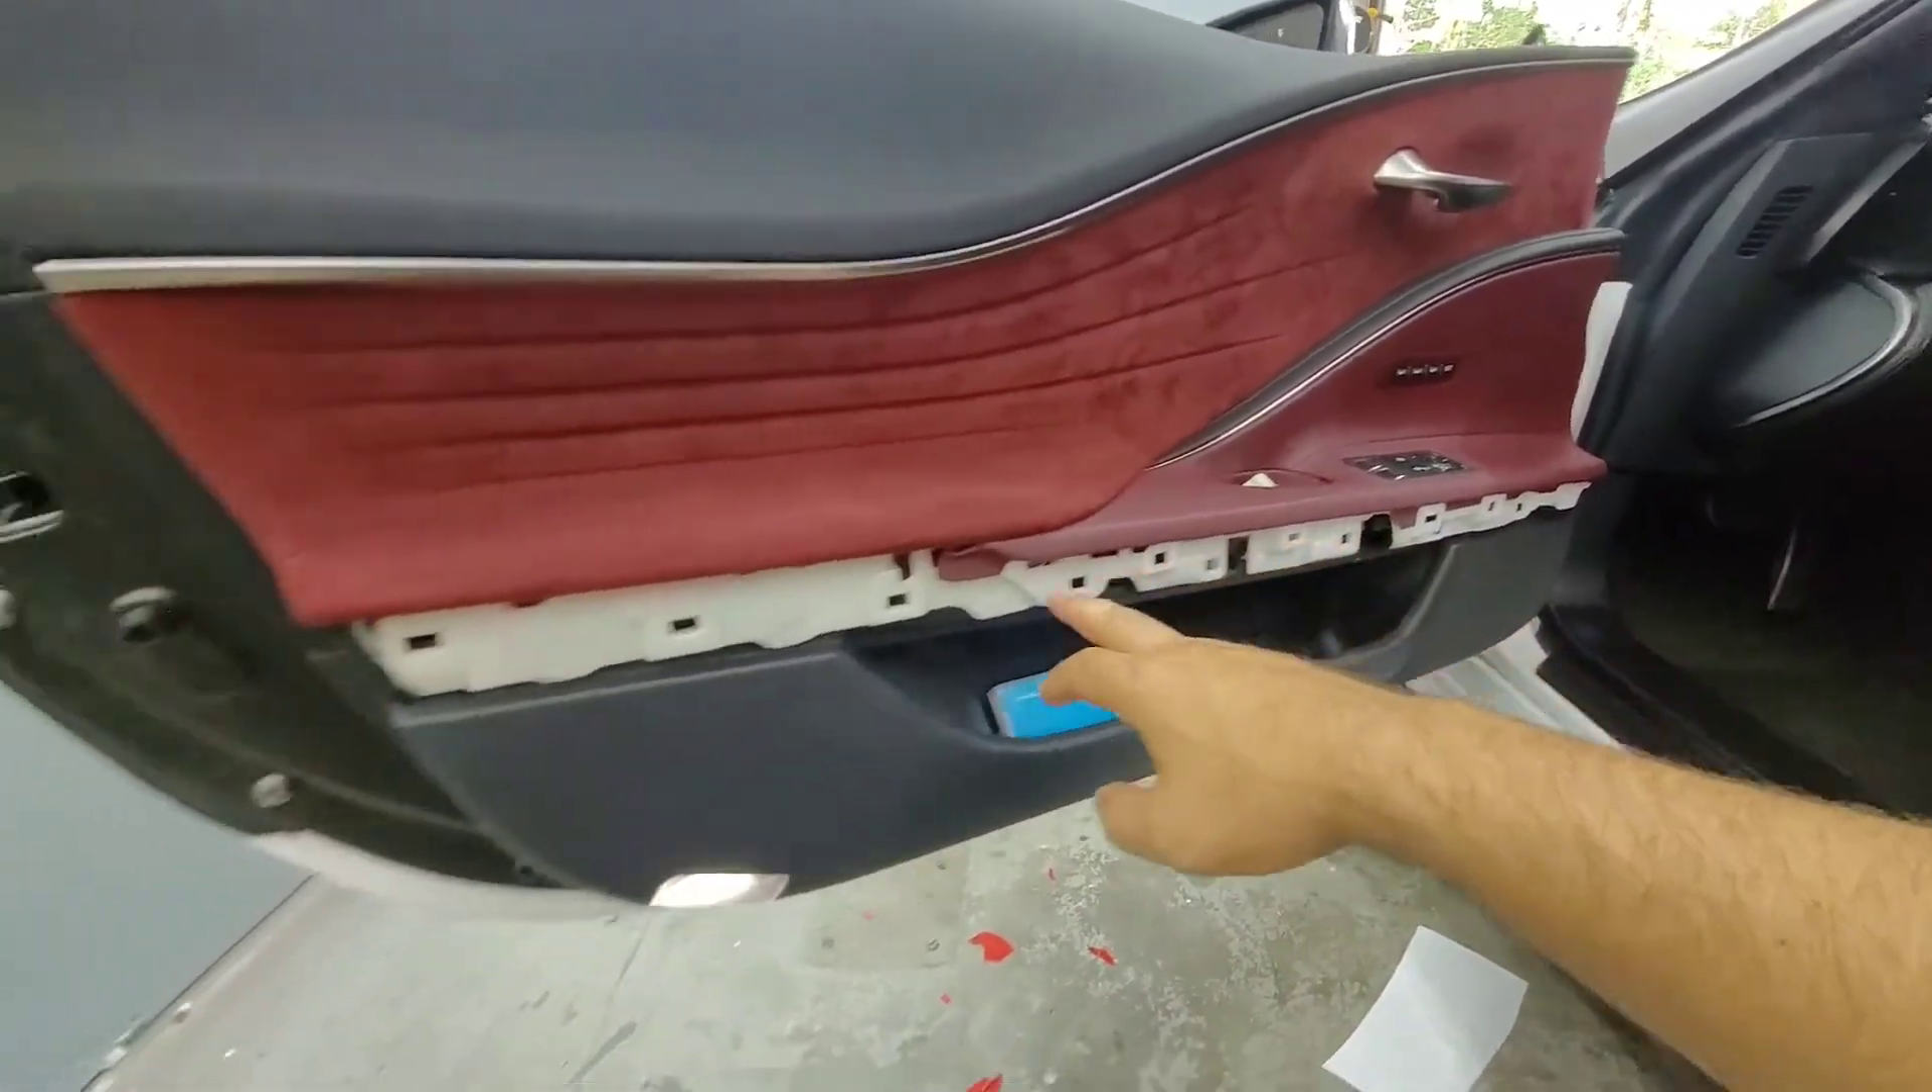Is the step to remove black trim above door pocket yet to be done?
No.